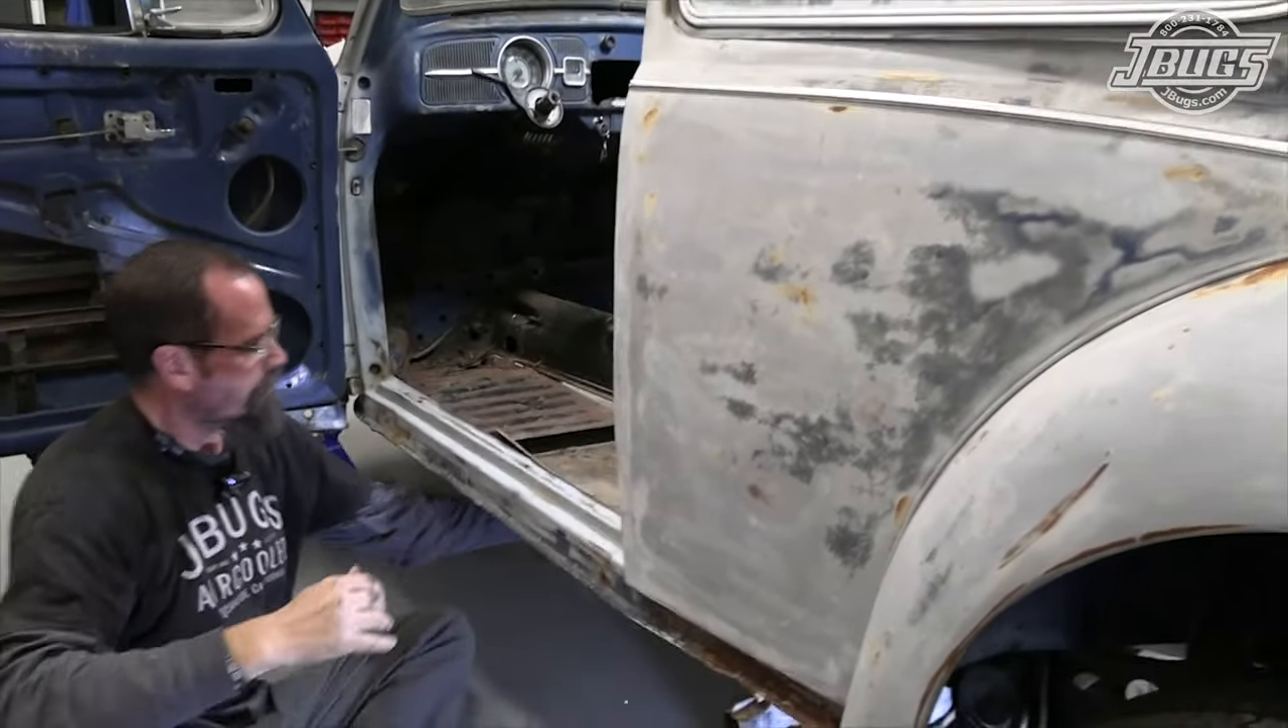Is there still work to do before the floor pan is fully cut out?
Yes.